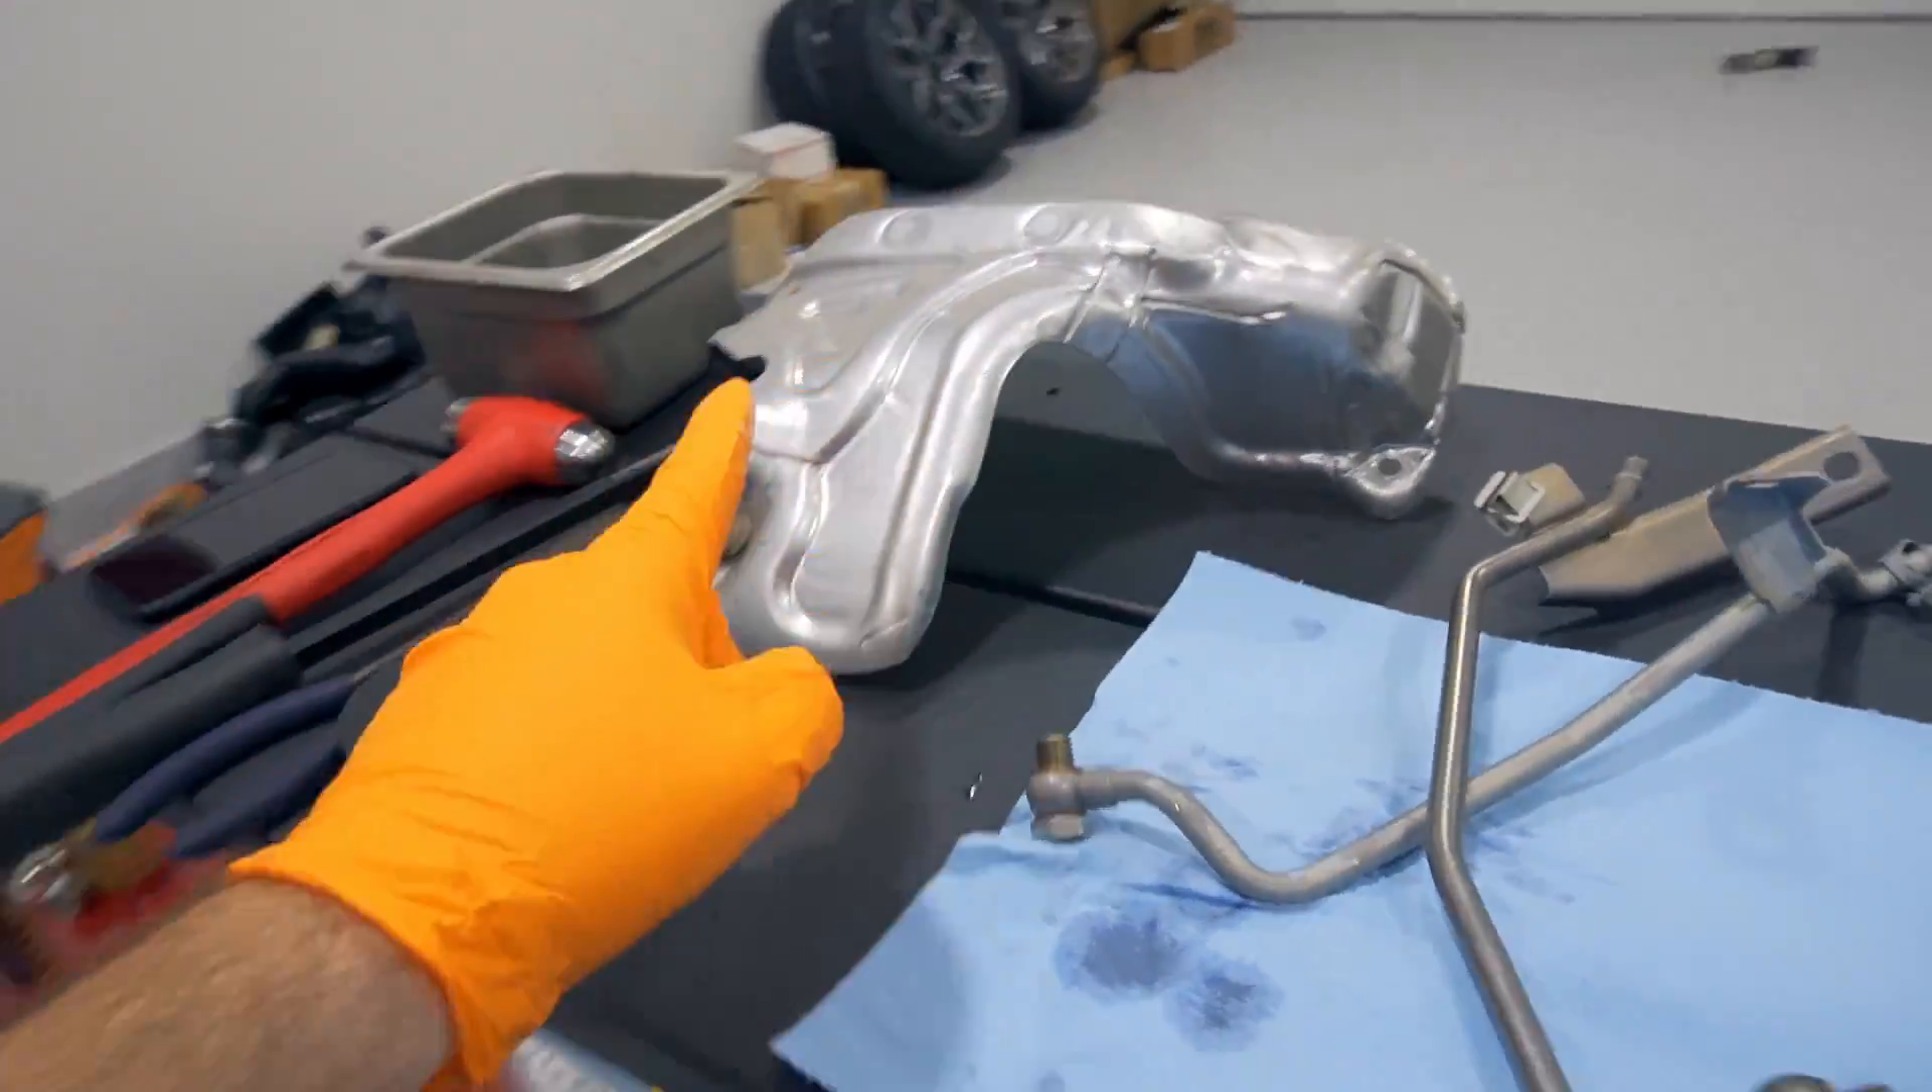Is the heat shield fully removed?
Yes.